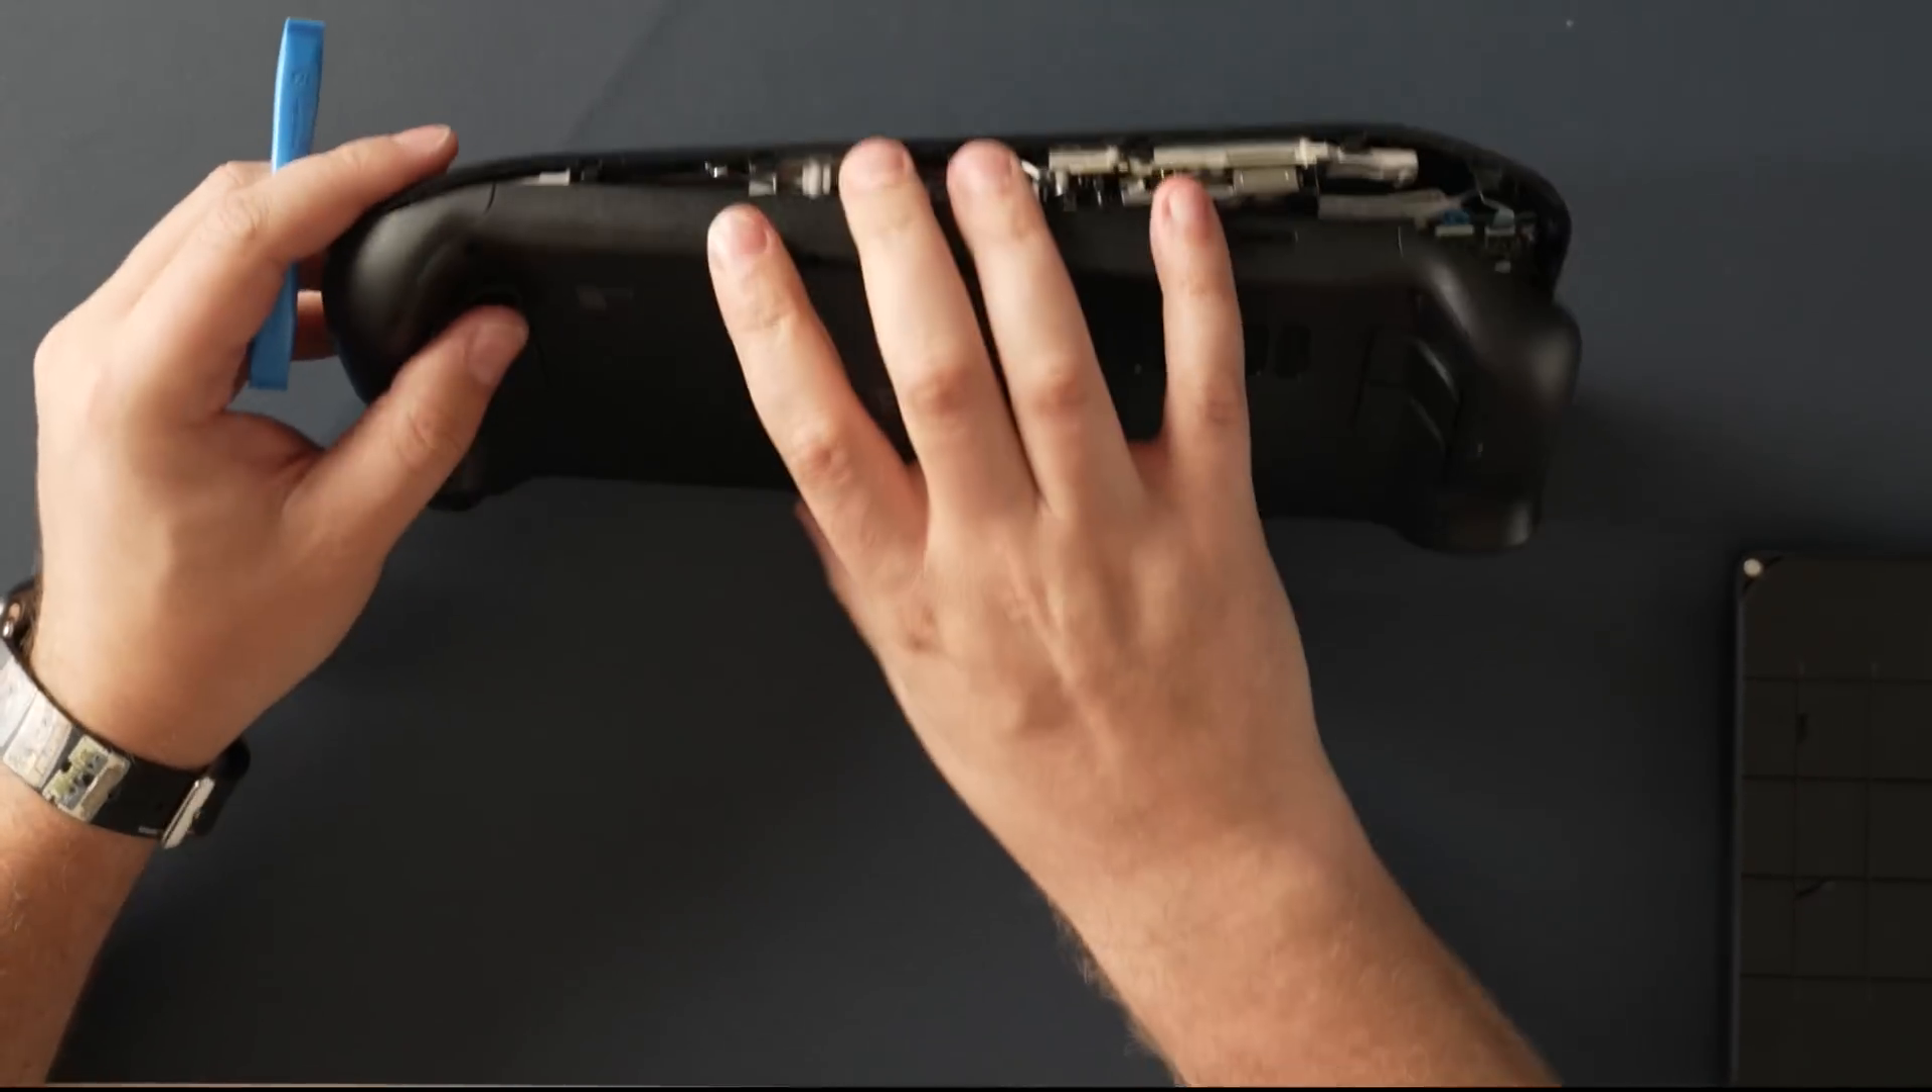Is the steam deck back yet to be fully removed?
Yes.